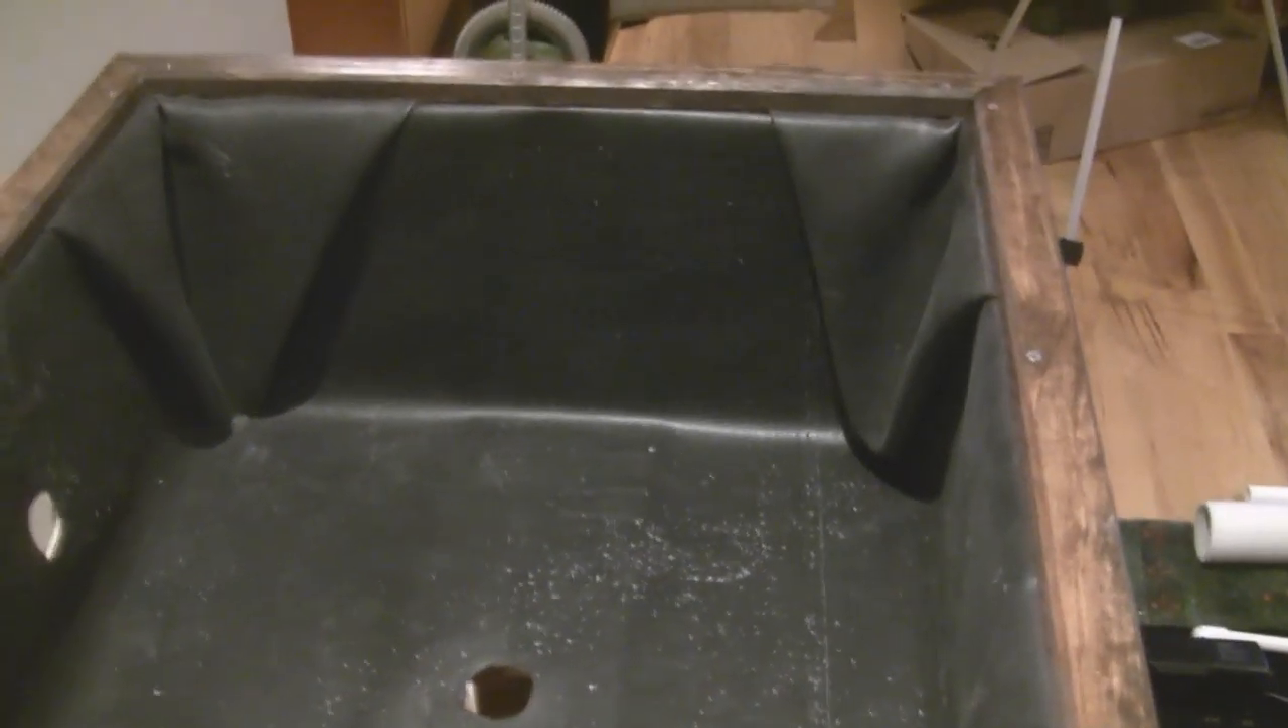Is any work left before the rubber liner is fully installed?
No.